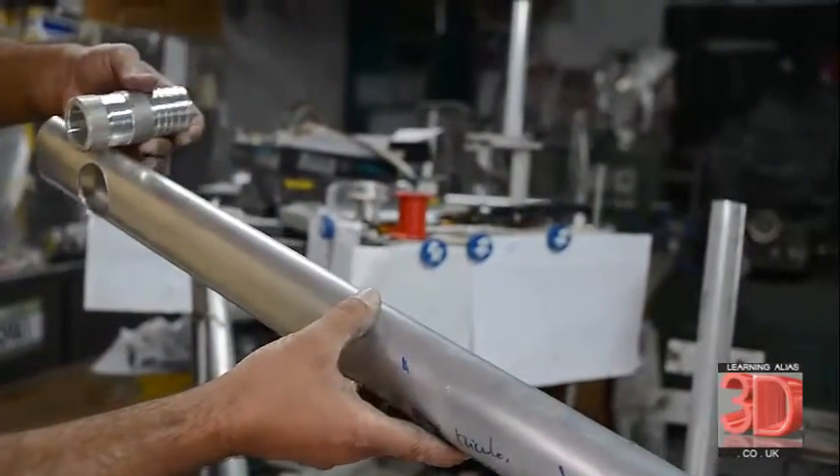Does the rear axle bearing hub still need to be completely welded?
Yes.